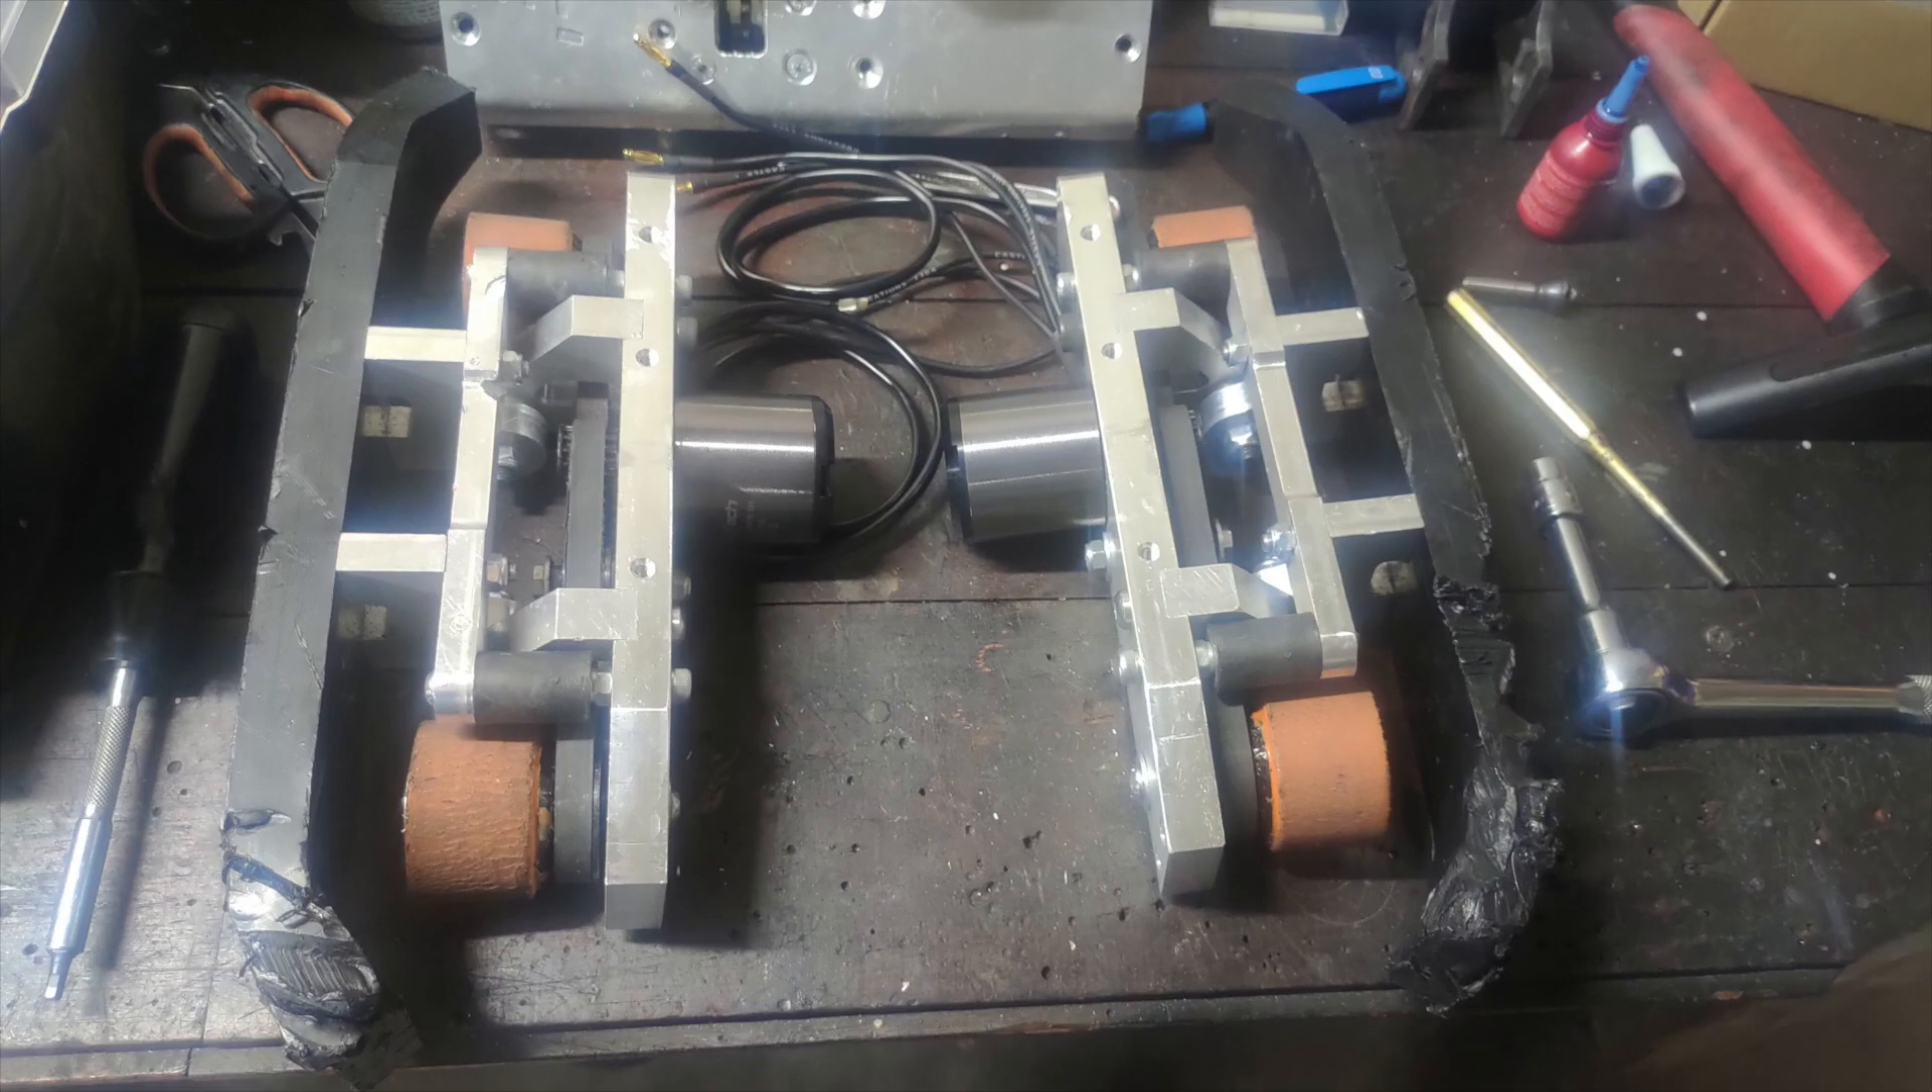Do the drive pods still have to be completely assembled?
No.